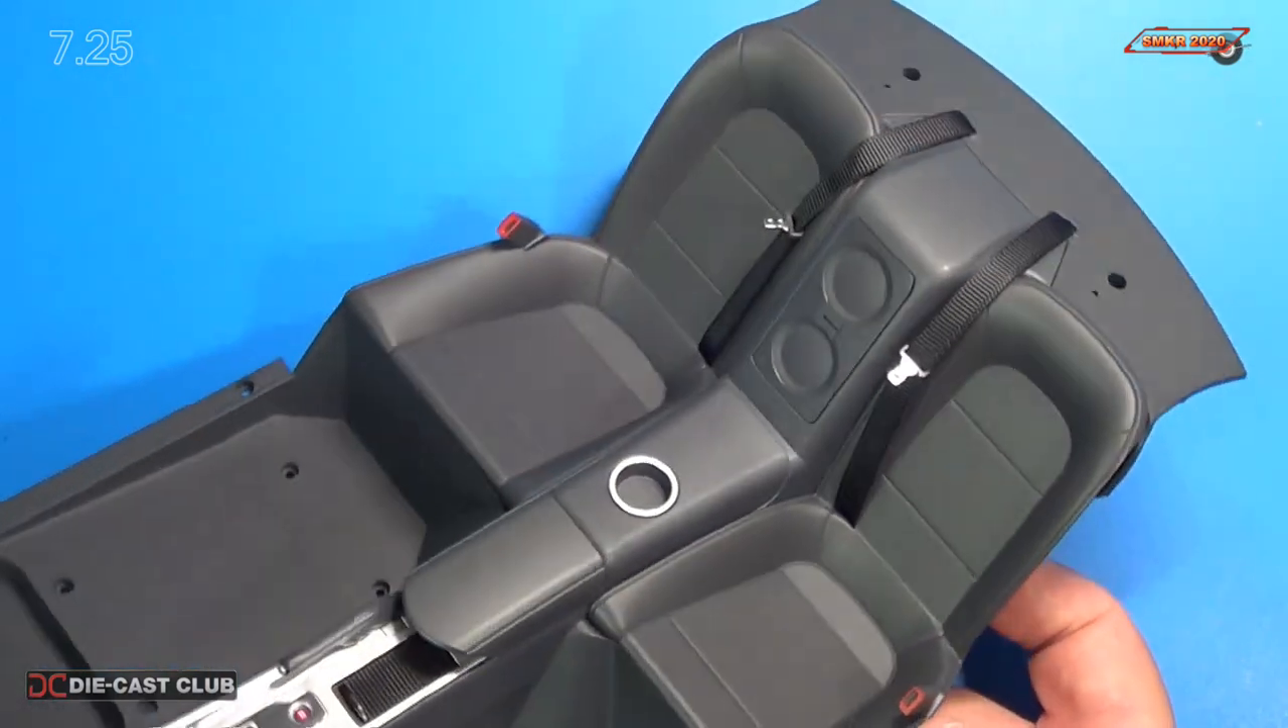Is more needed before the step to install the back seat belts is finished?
No.